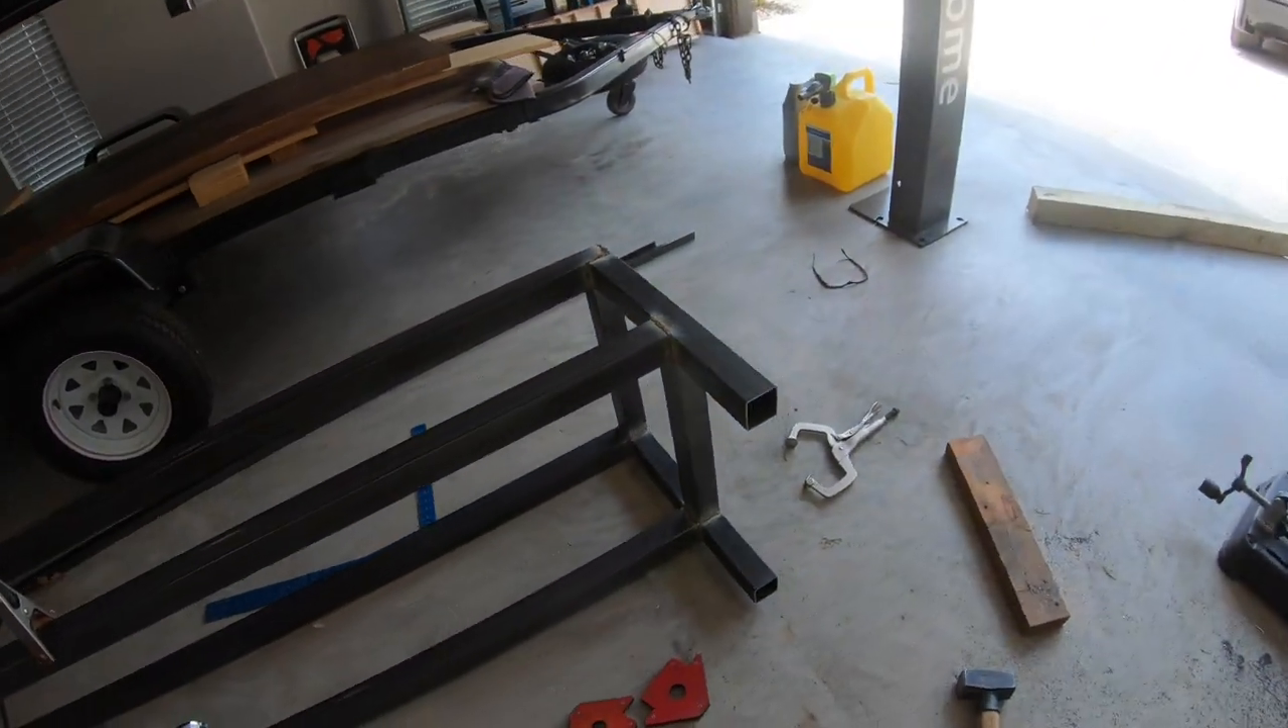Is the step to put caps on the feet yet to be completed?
Yes.